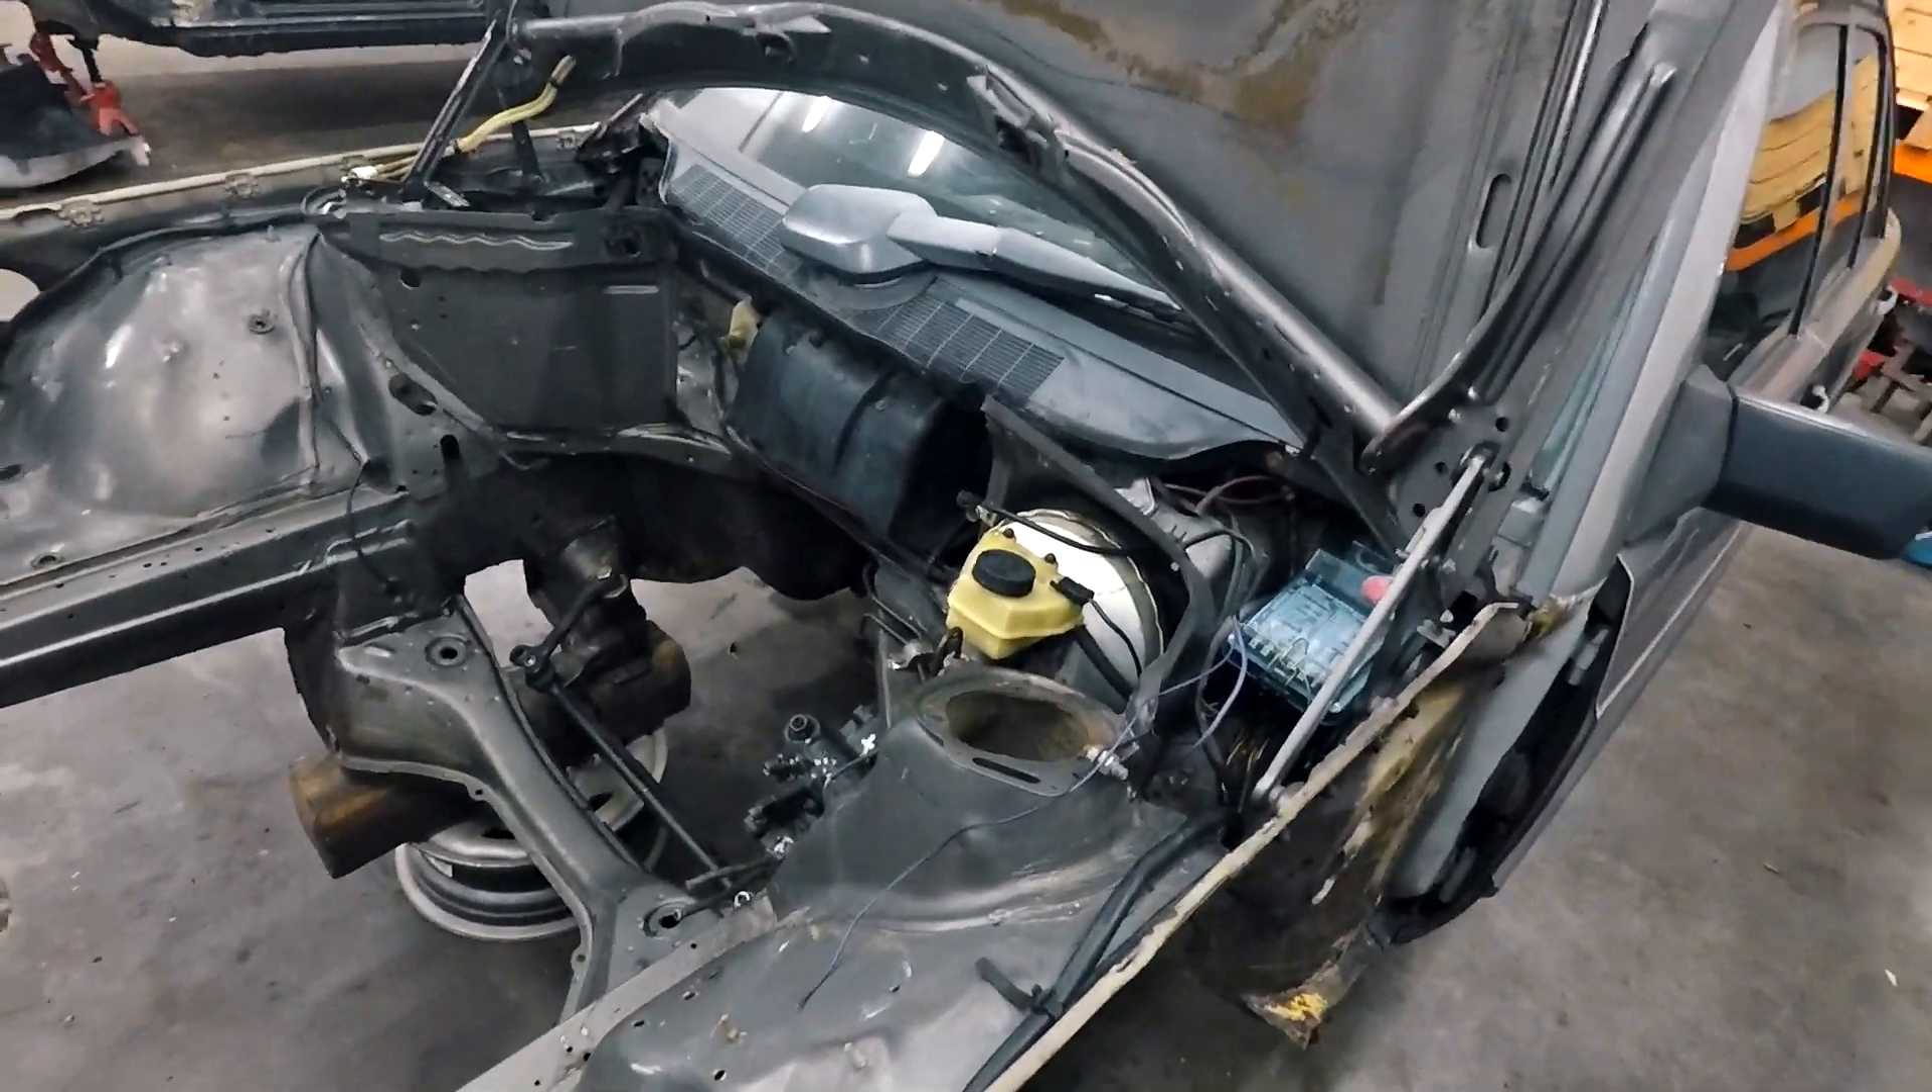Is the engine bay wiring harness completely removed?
No.